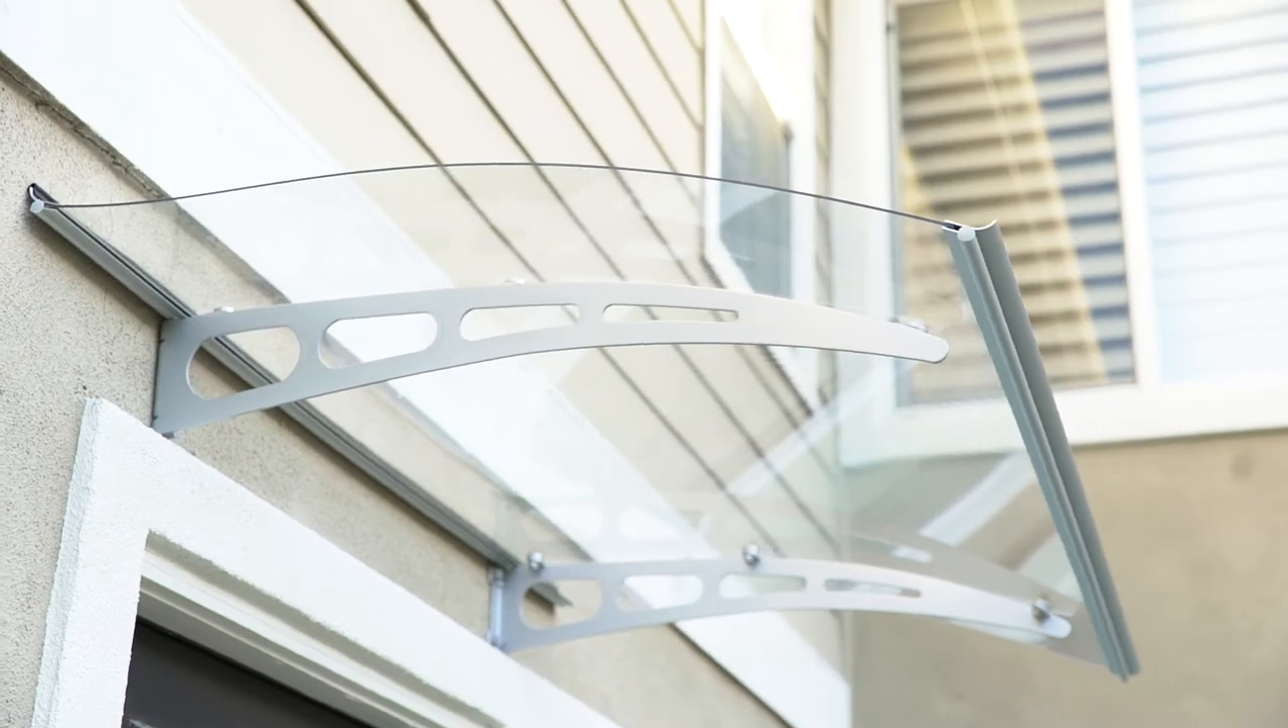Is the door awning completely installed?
Yes.